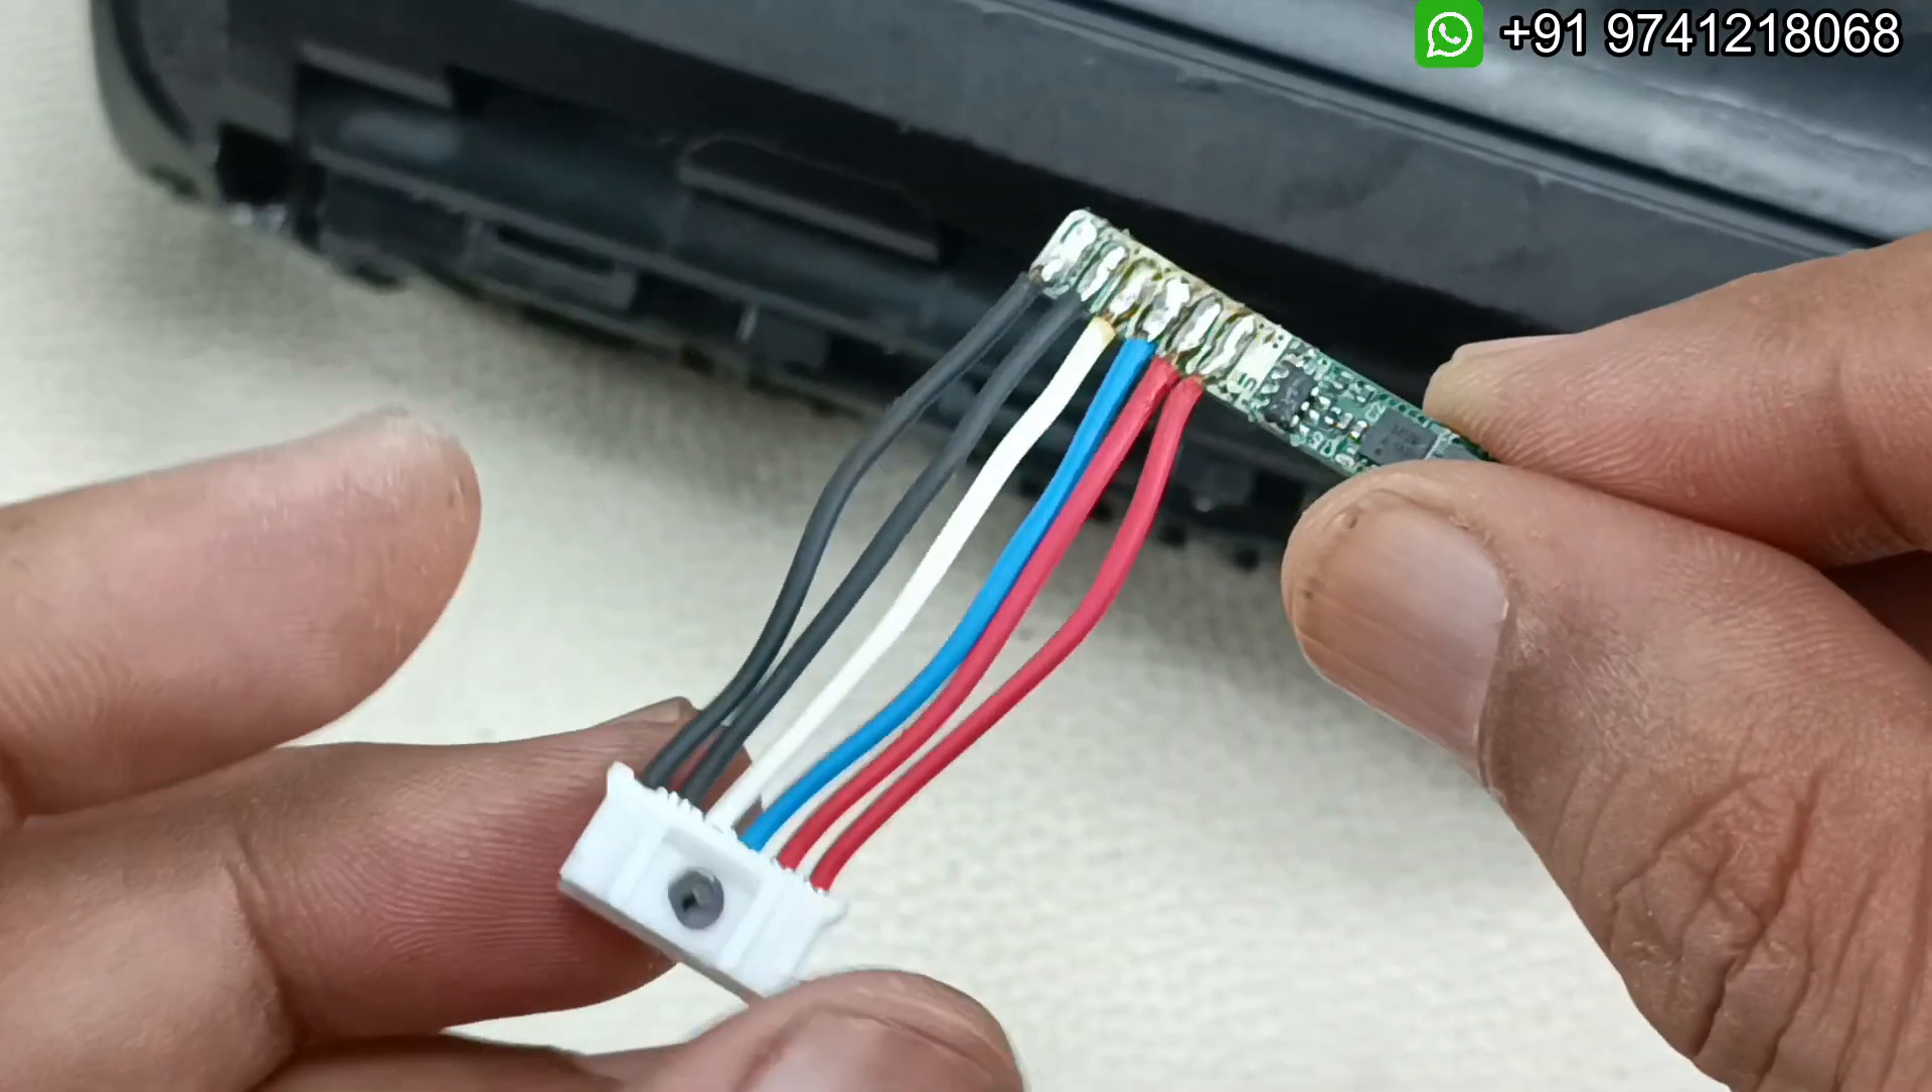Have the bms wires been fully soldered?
Yes.